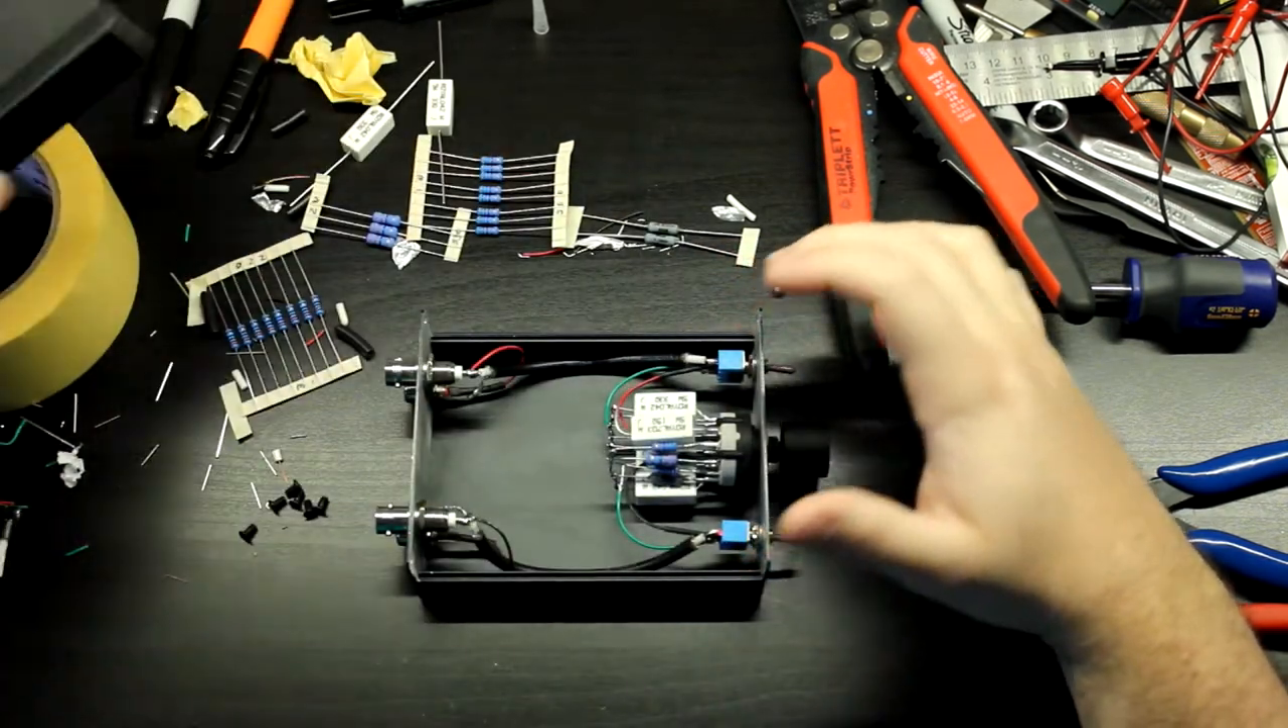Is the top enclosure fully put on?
No.